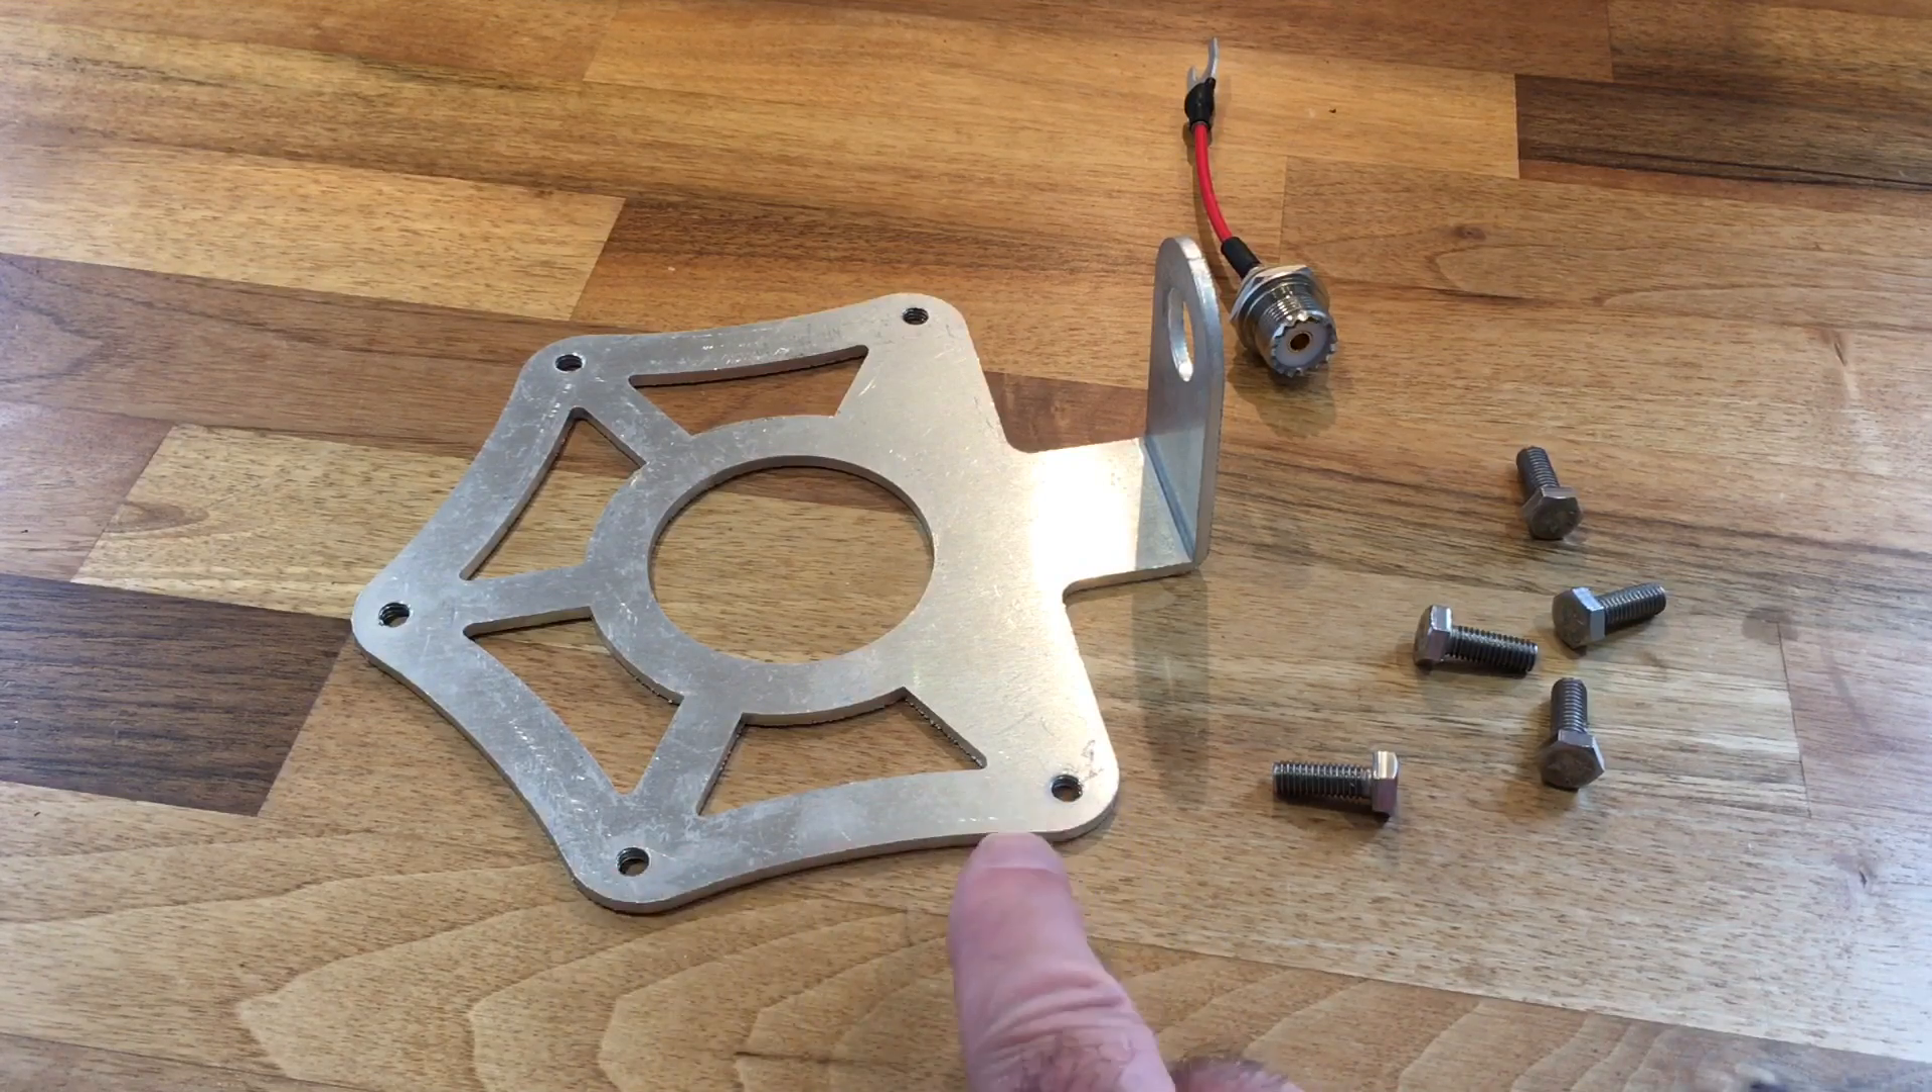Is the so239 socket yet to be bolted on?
Yes.